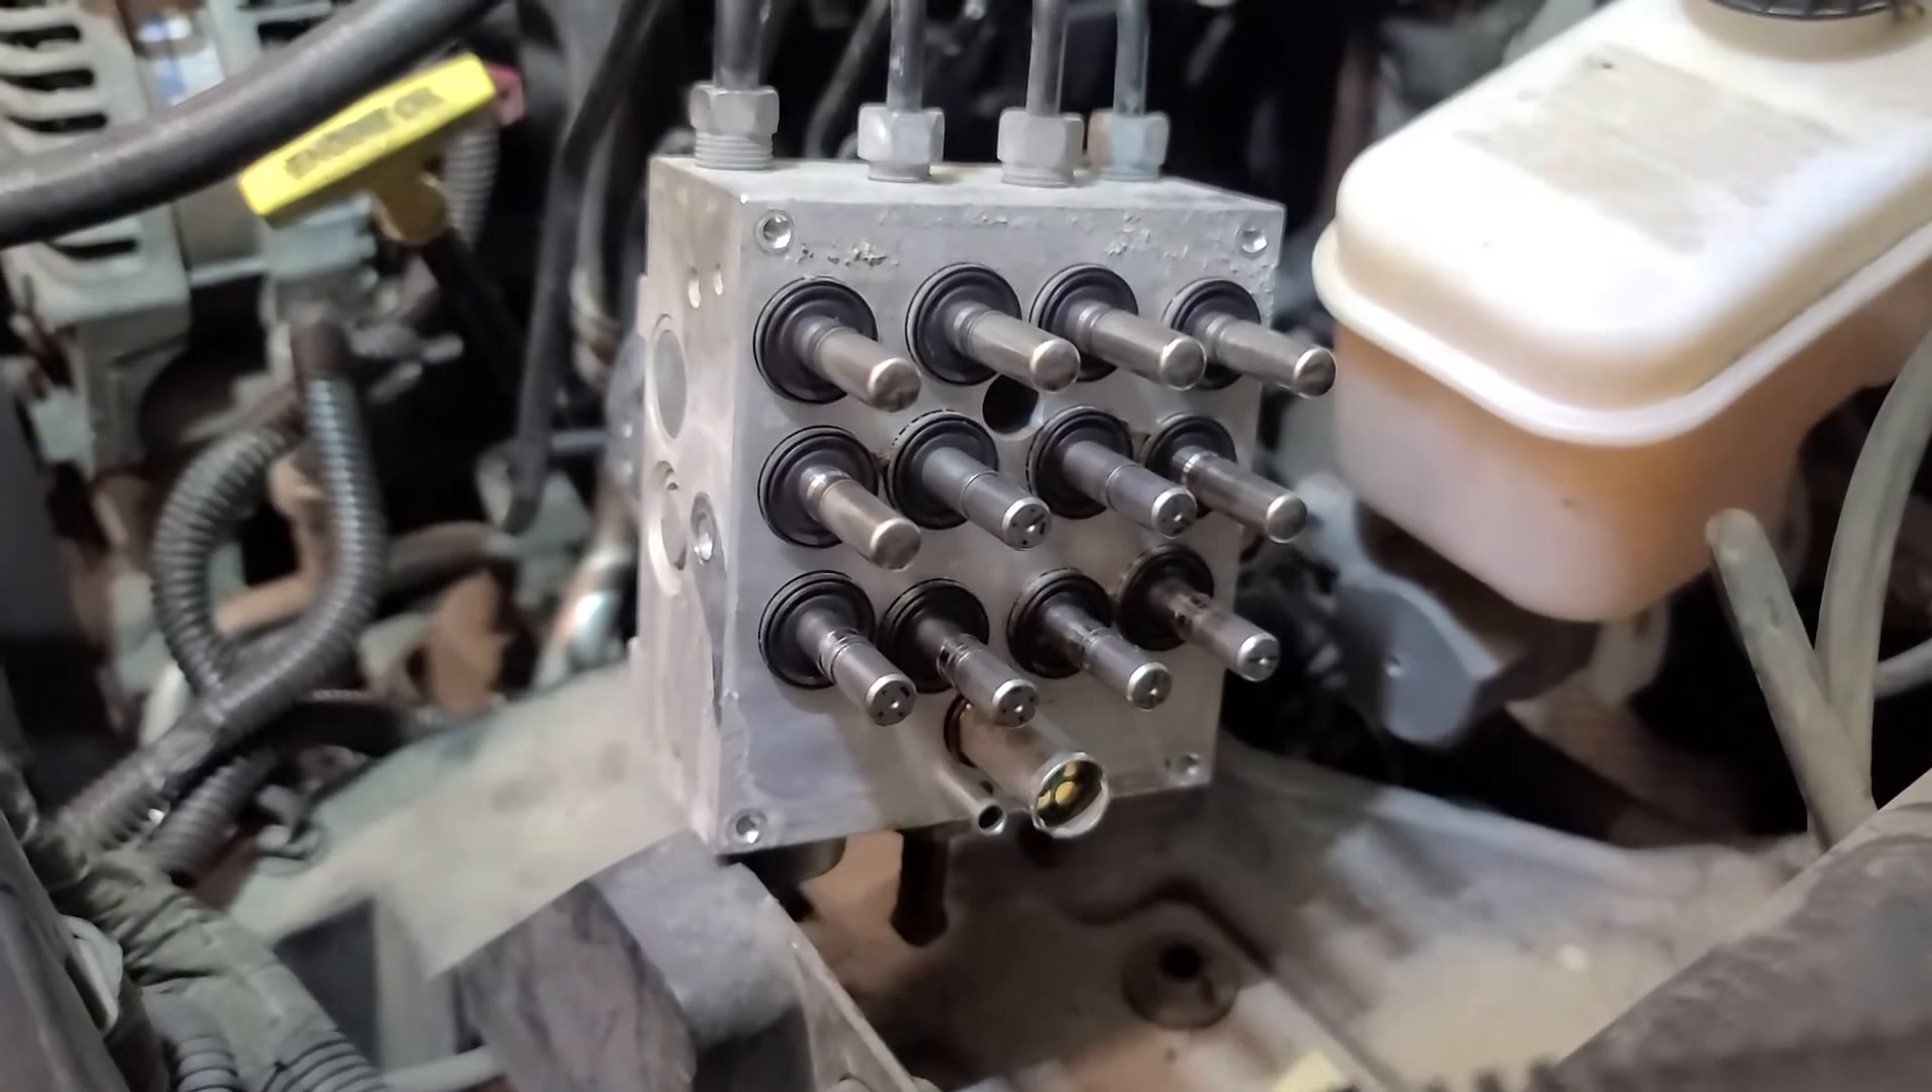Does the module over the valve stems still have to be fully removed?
No.